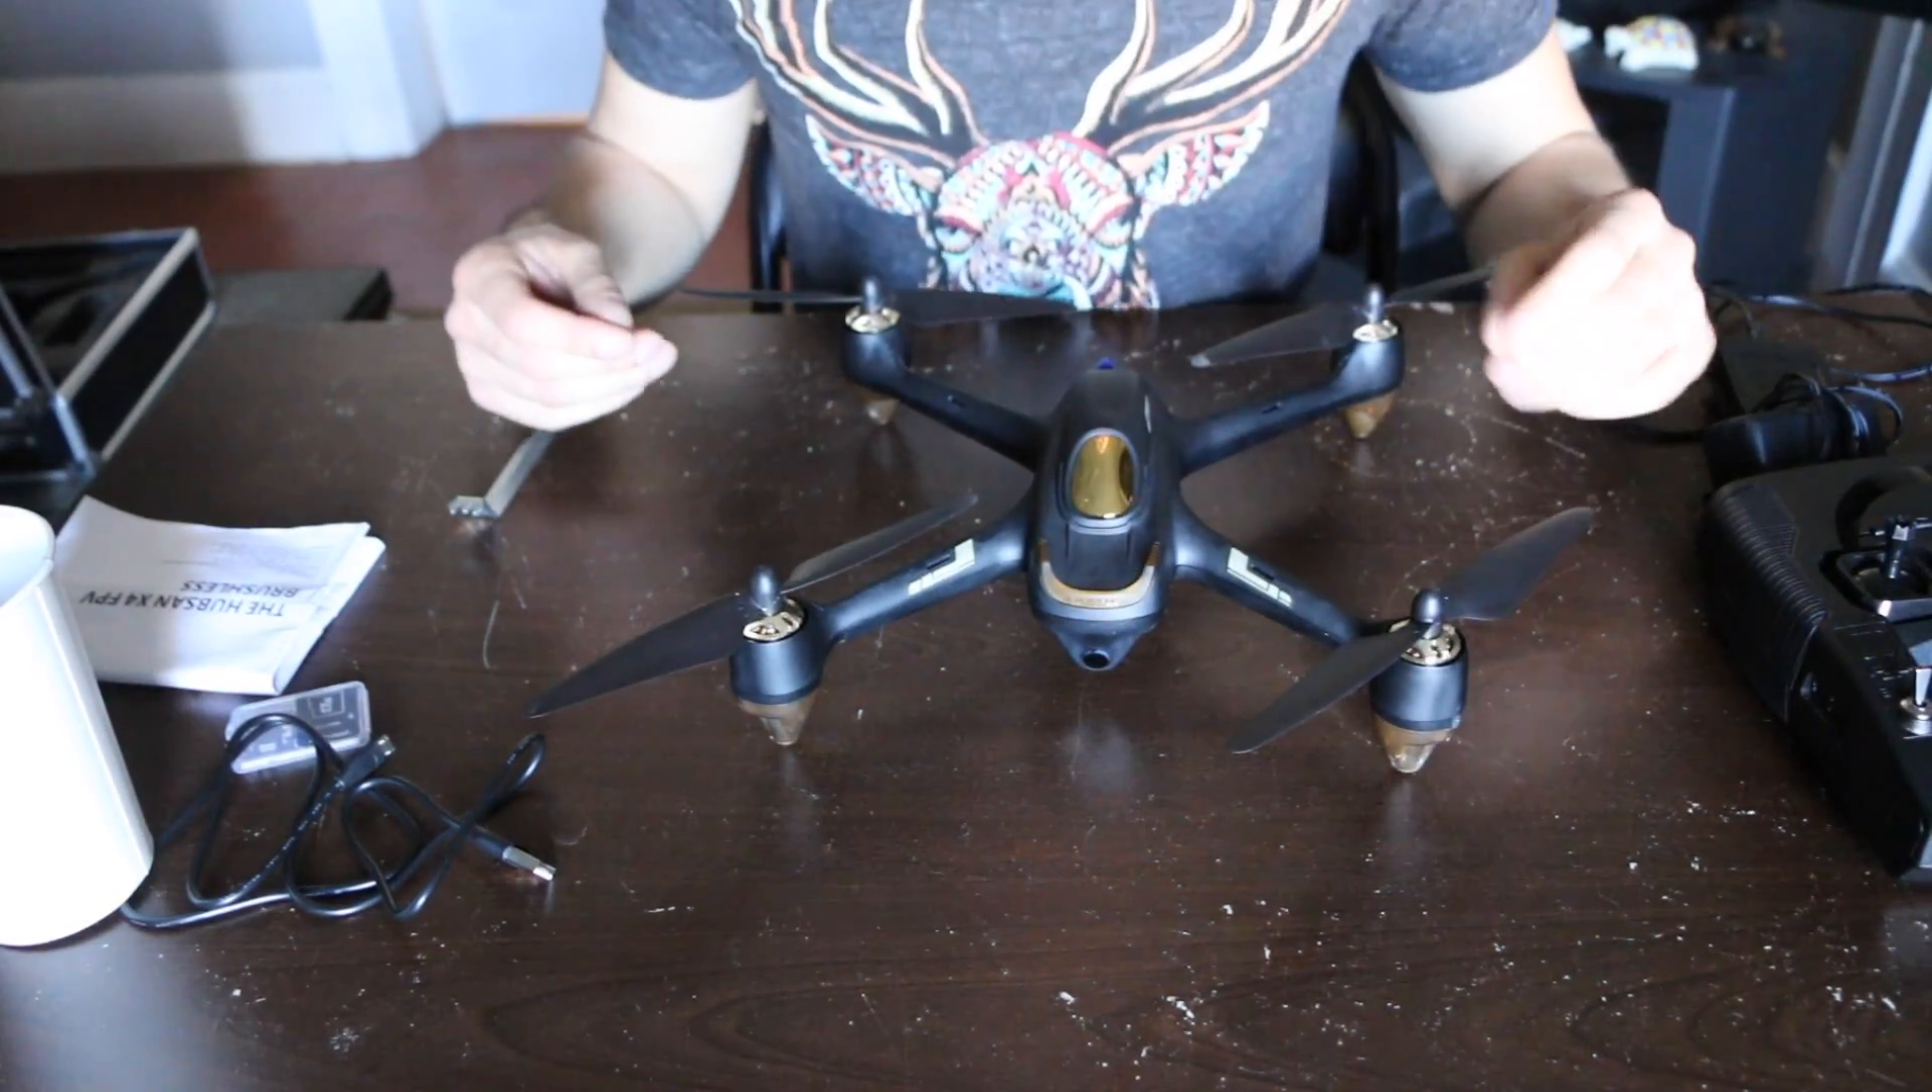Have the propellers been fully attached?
Yes.